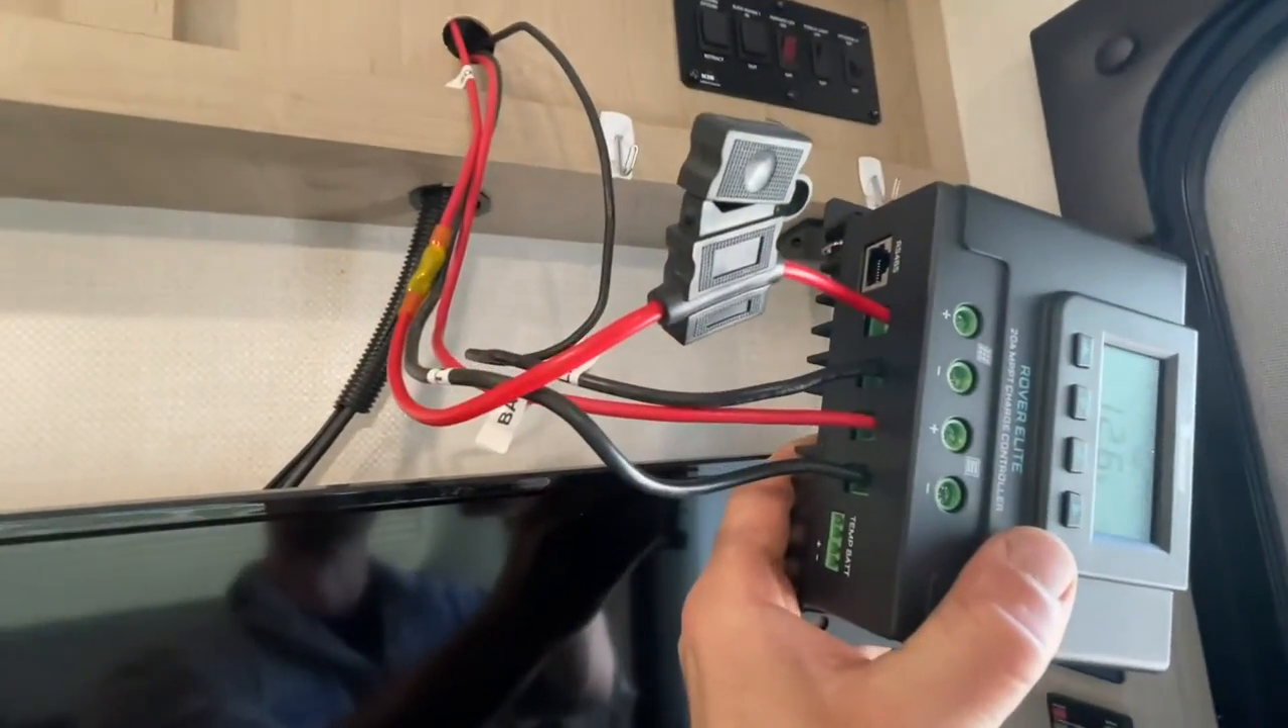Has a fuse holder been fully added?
Yes.